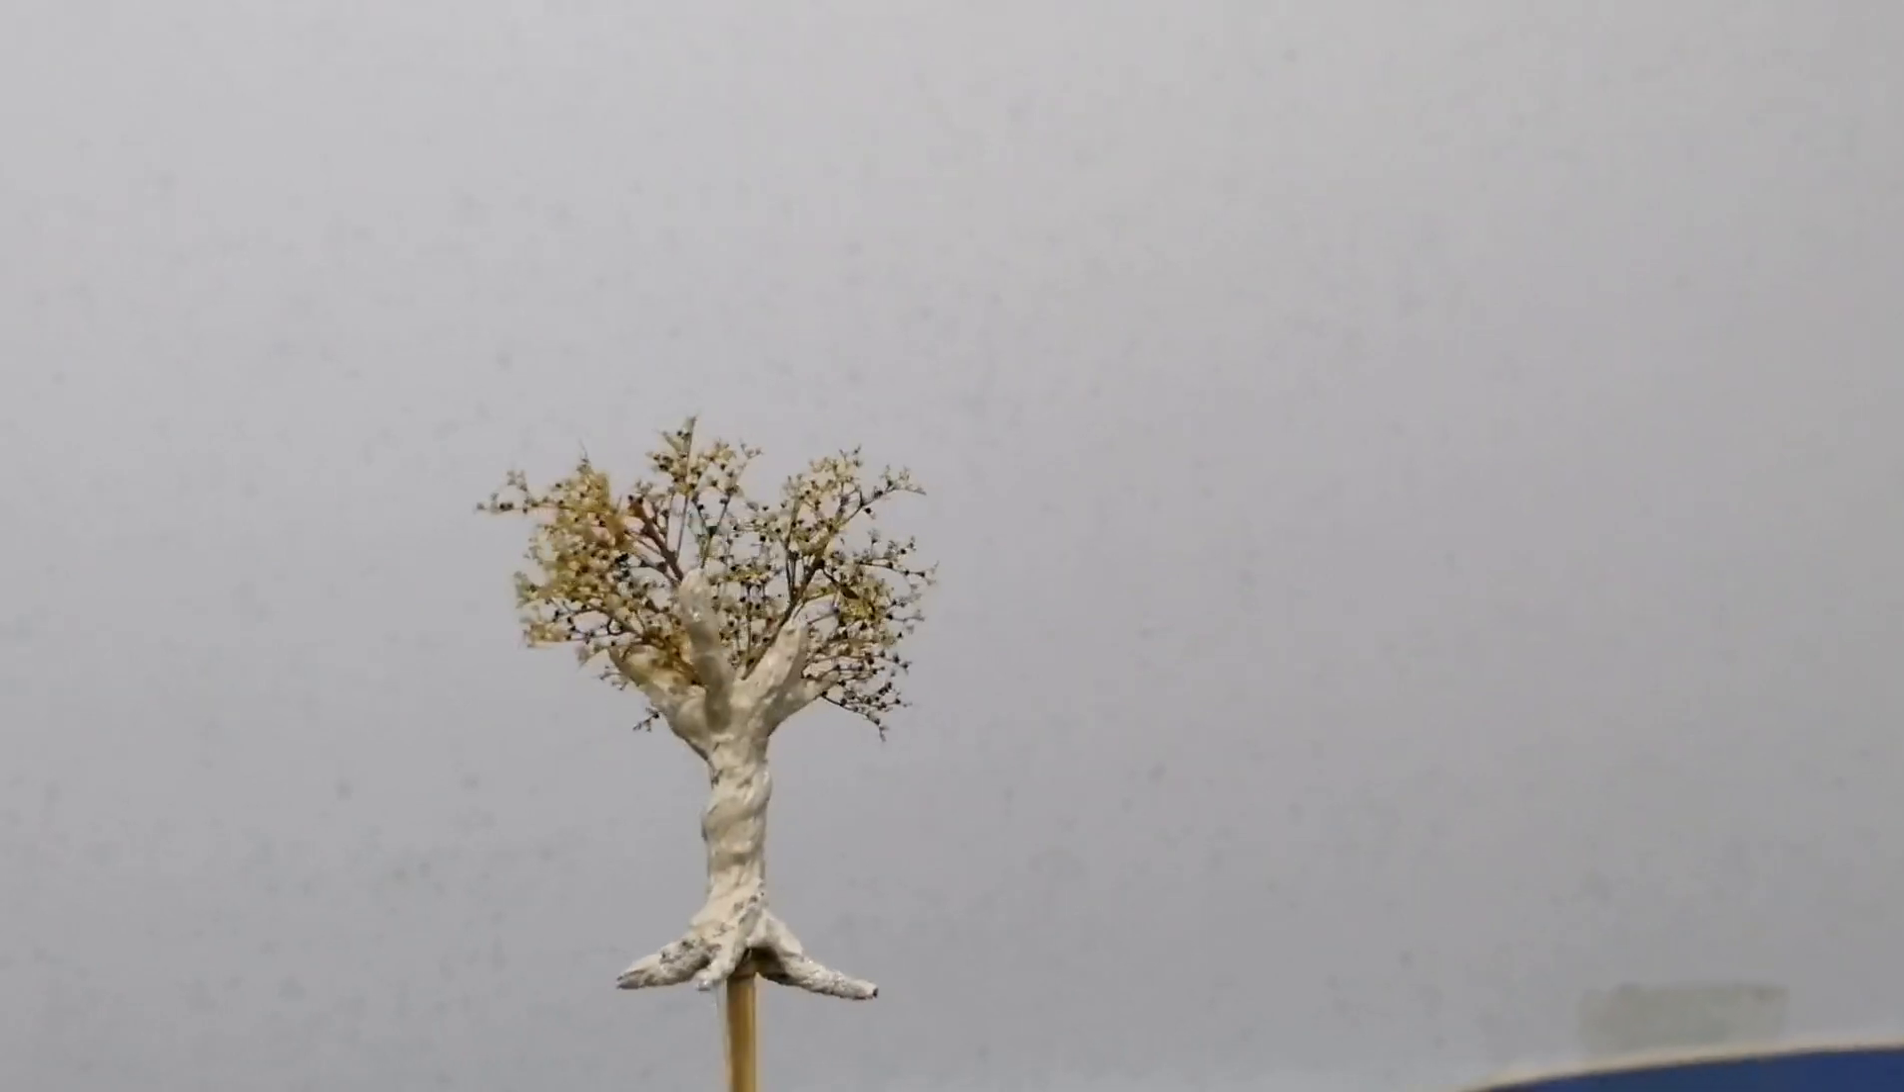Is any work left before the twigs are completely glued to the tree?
No.